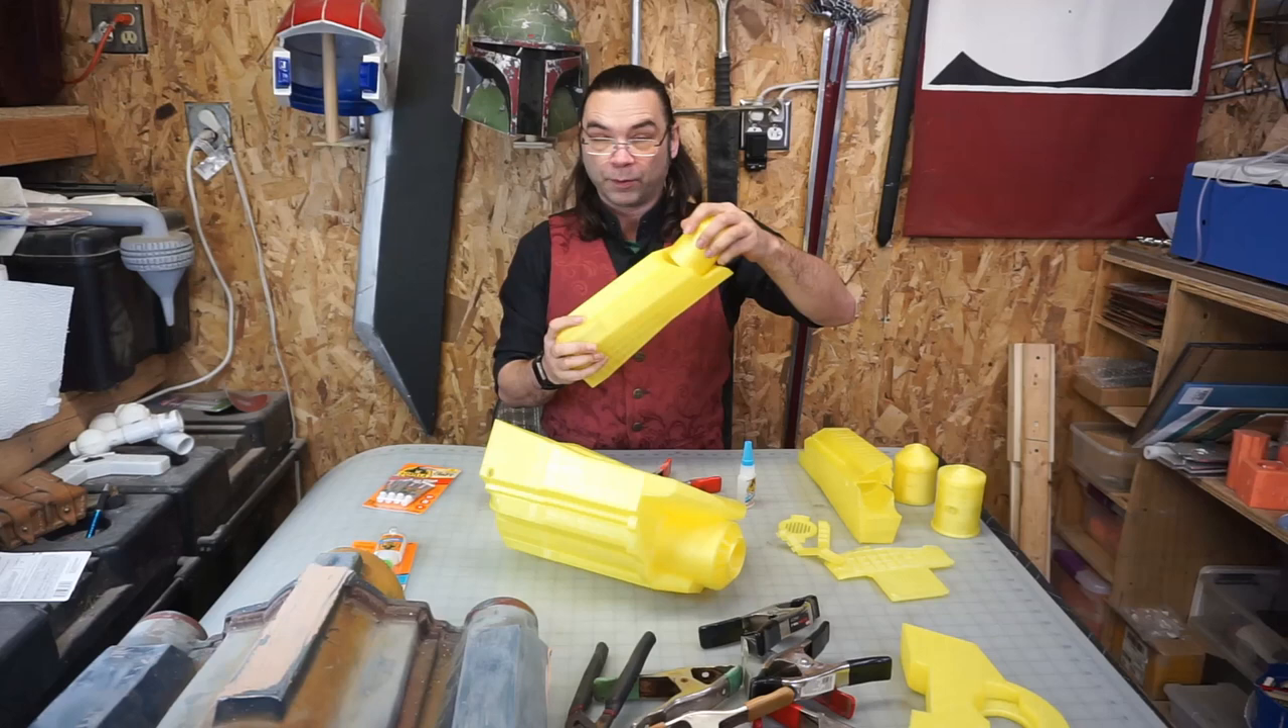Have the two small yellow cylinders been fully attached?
No.